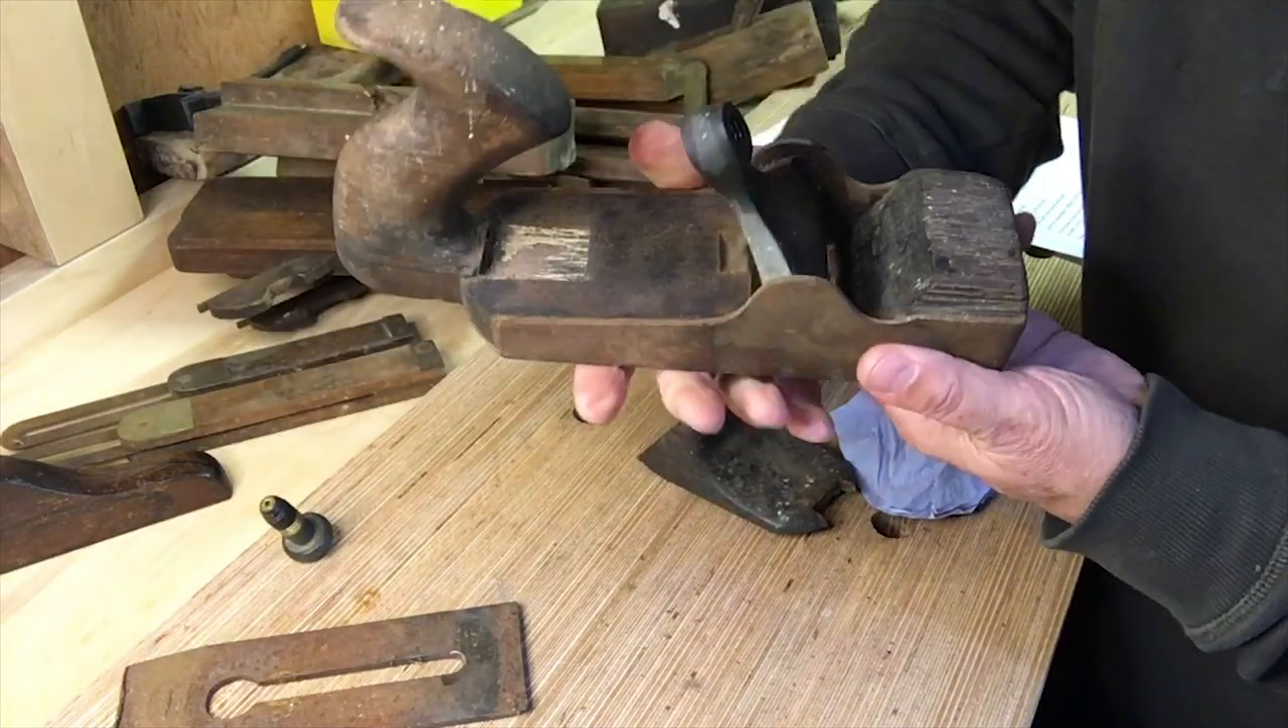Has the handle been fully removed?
No.